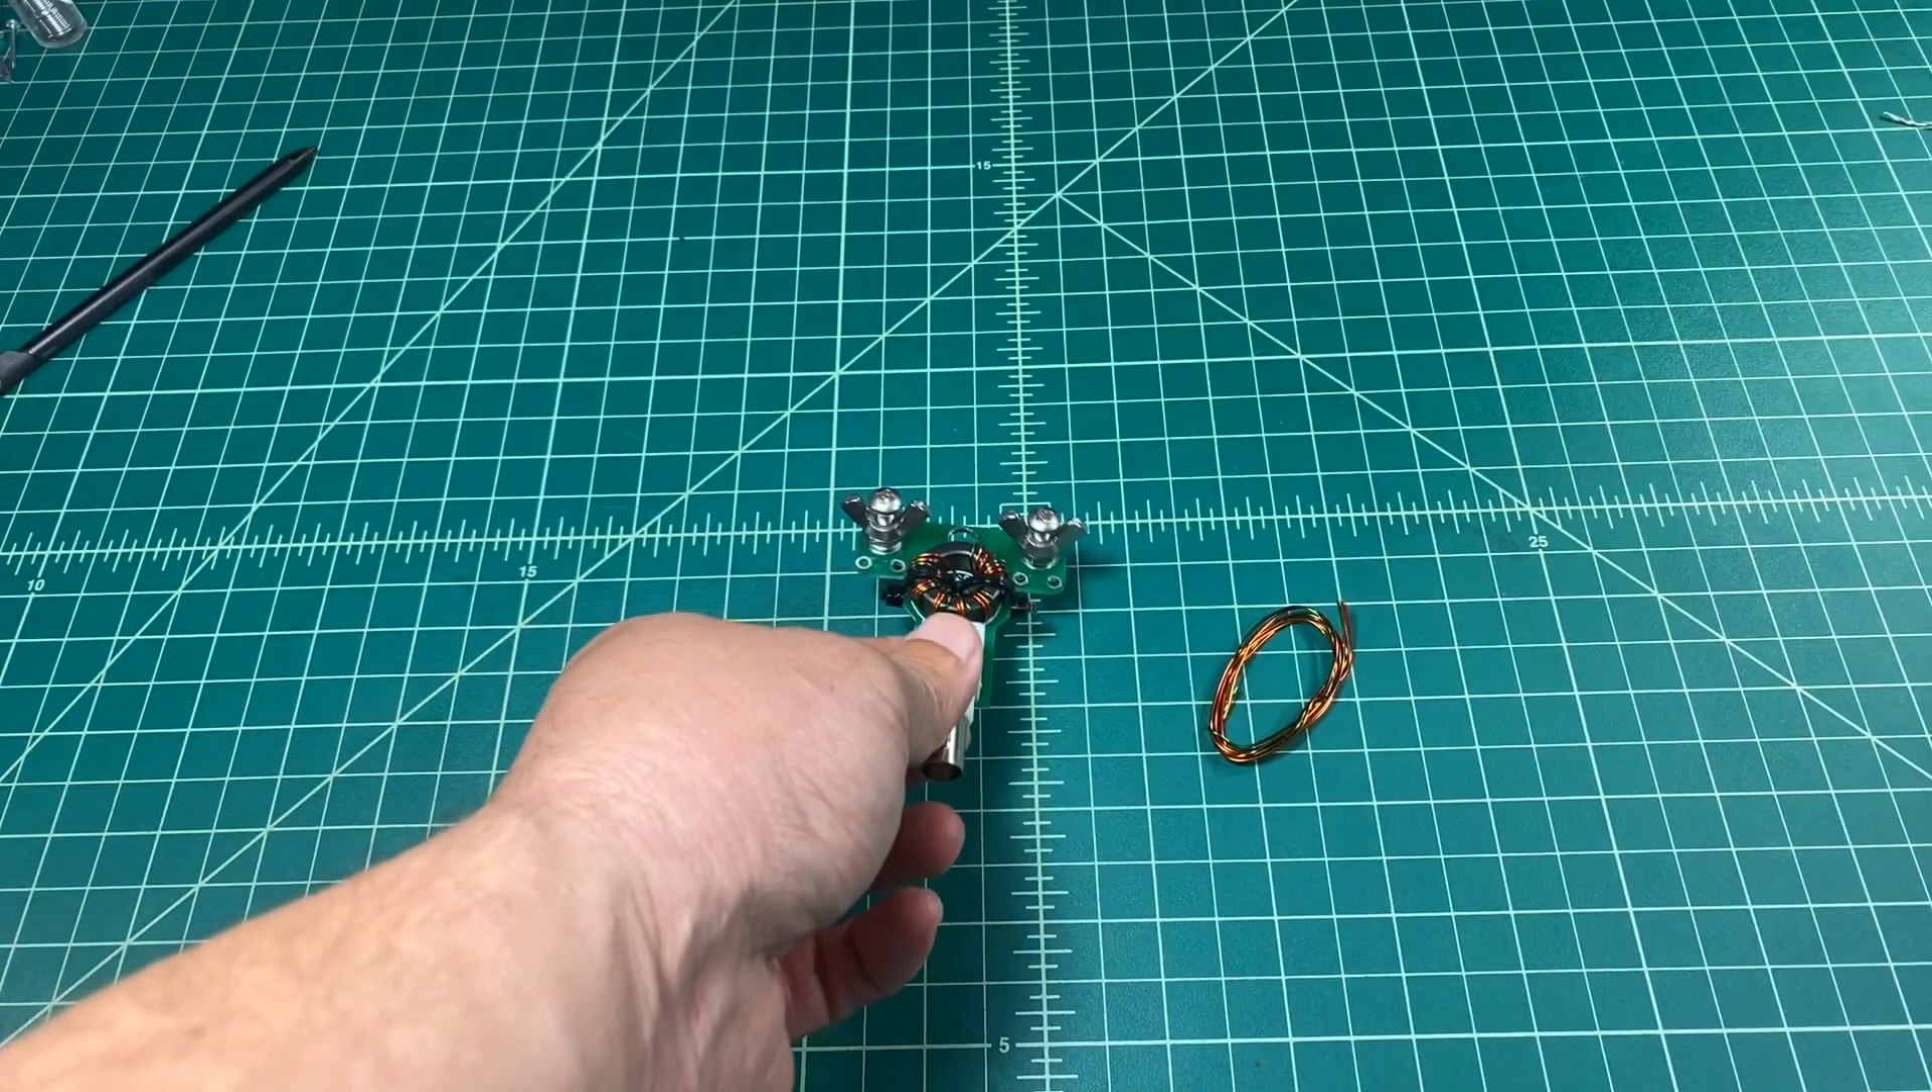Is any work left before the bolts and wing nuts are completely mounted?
No.